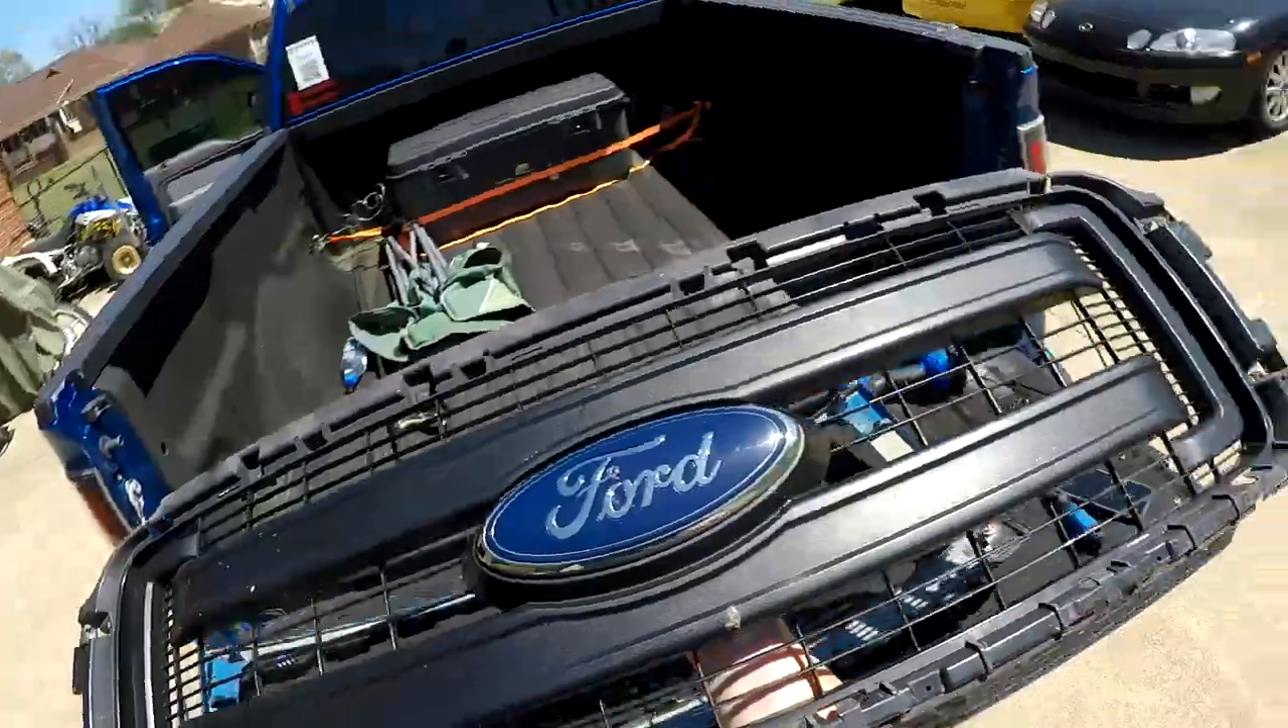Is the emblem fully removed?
No.